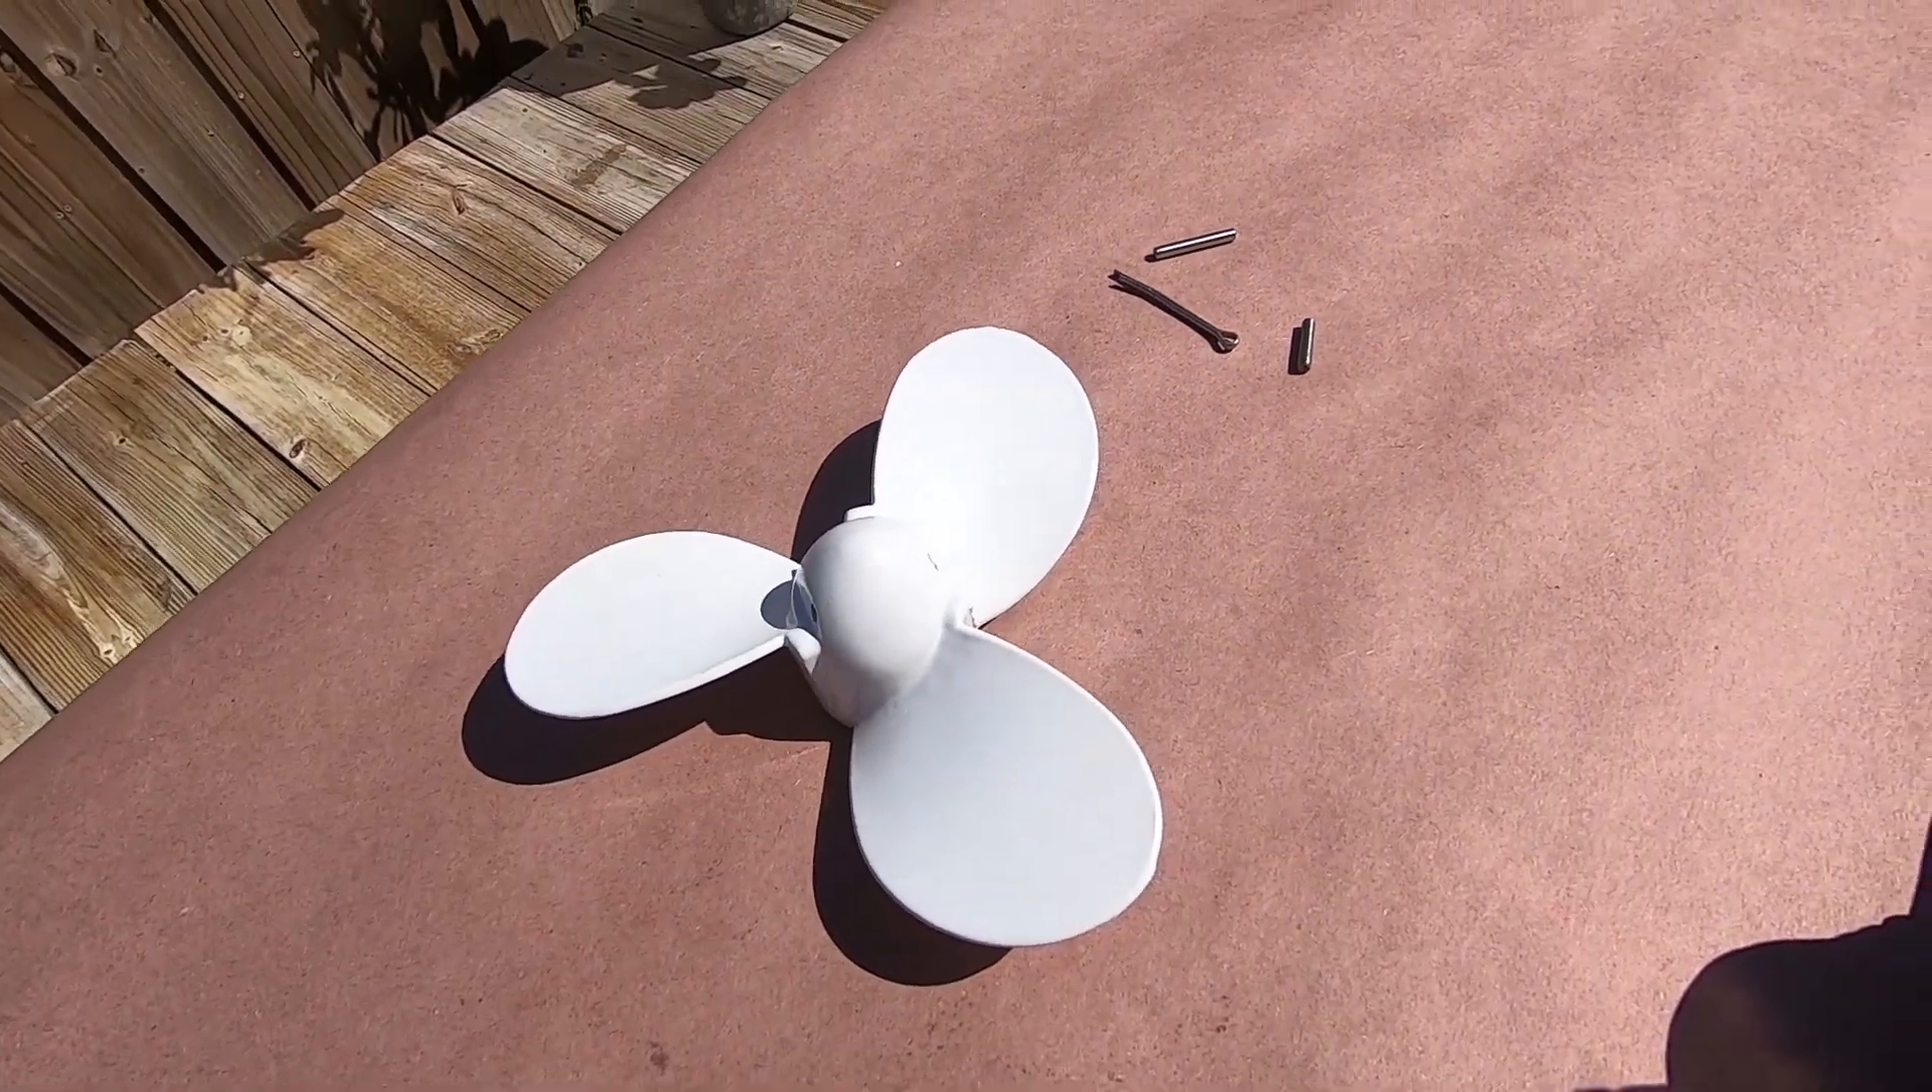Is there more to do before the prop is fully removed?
No.